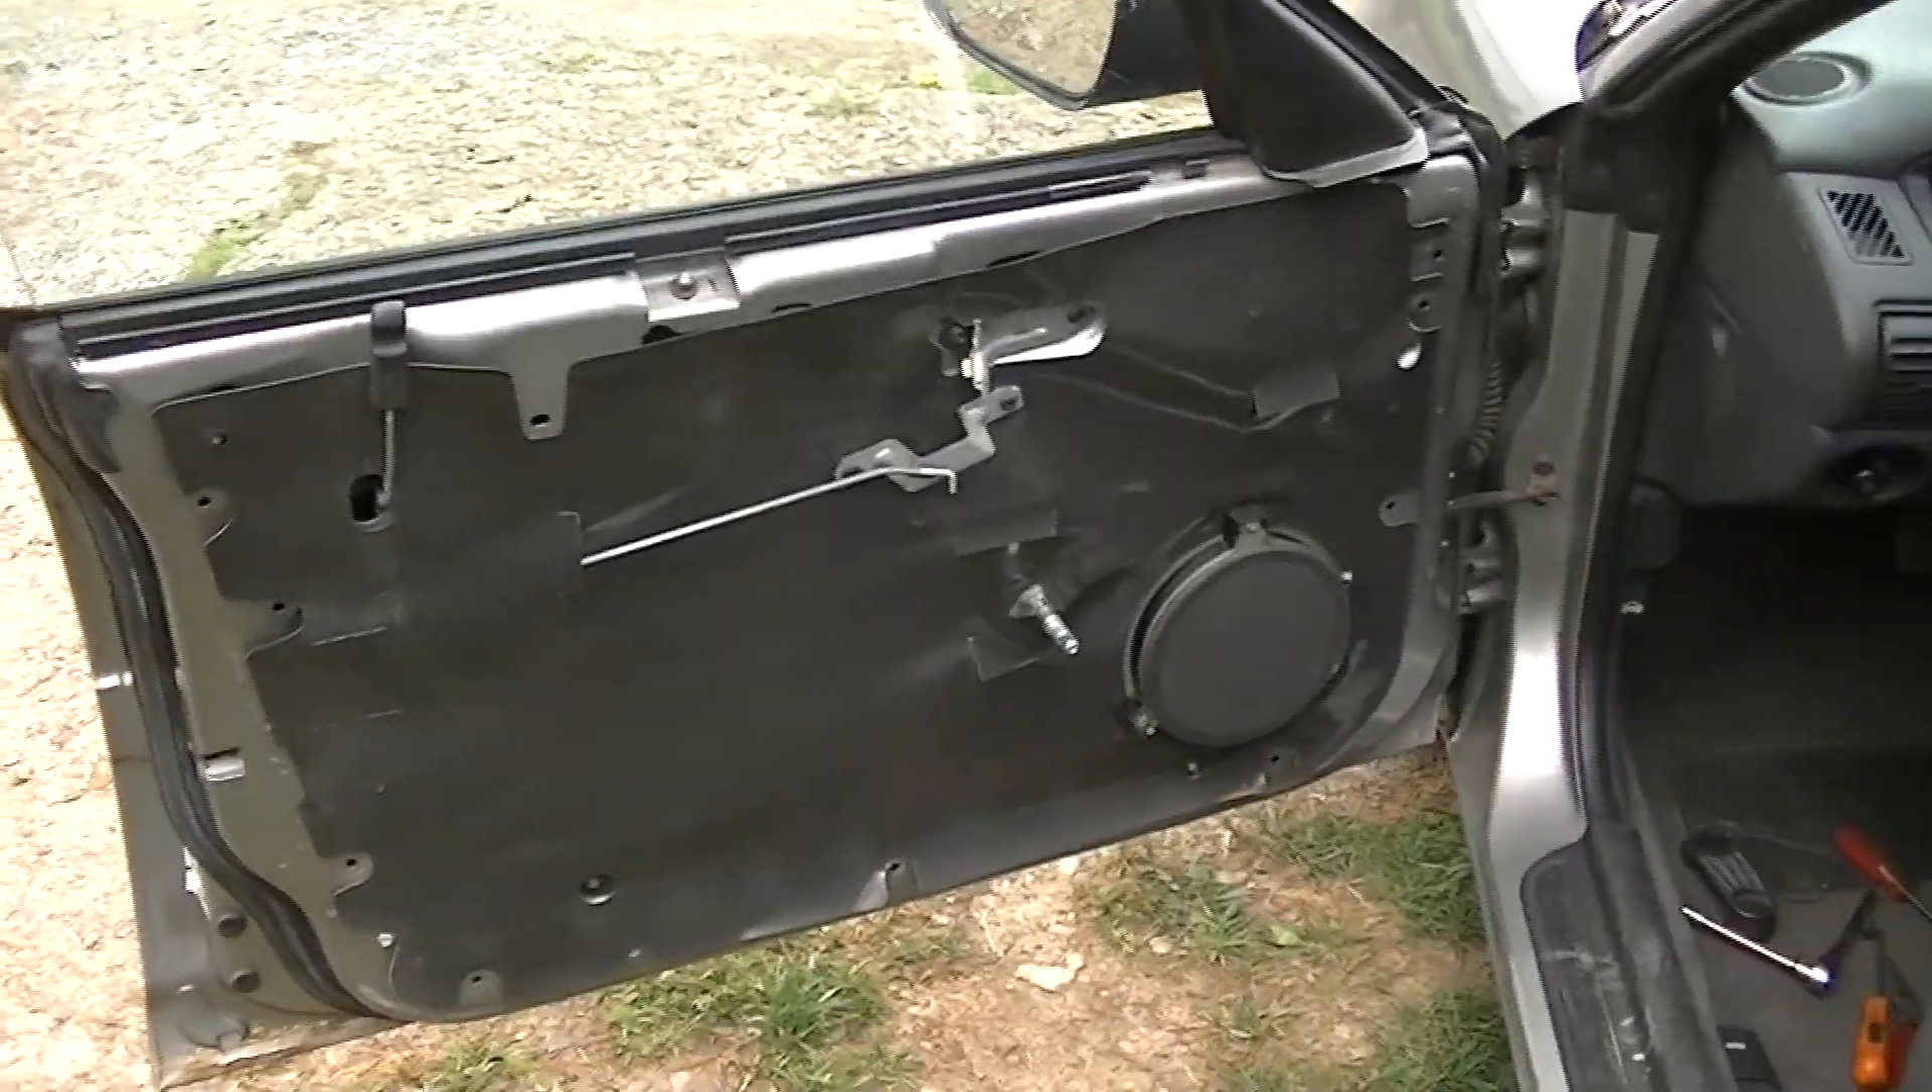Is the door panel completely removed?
Yes.